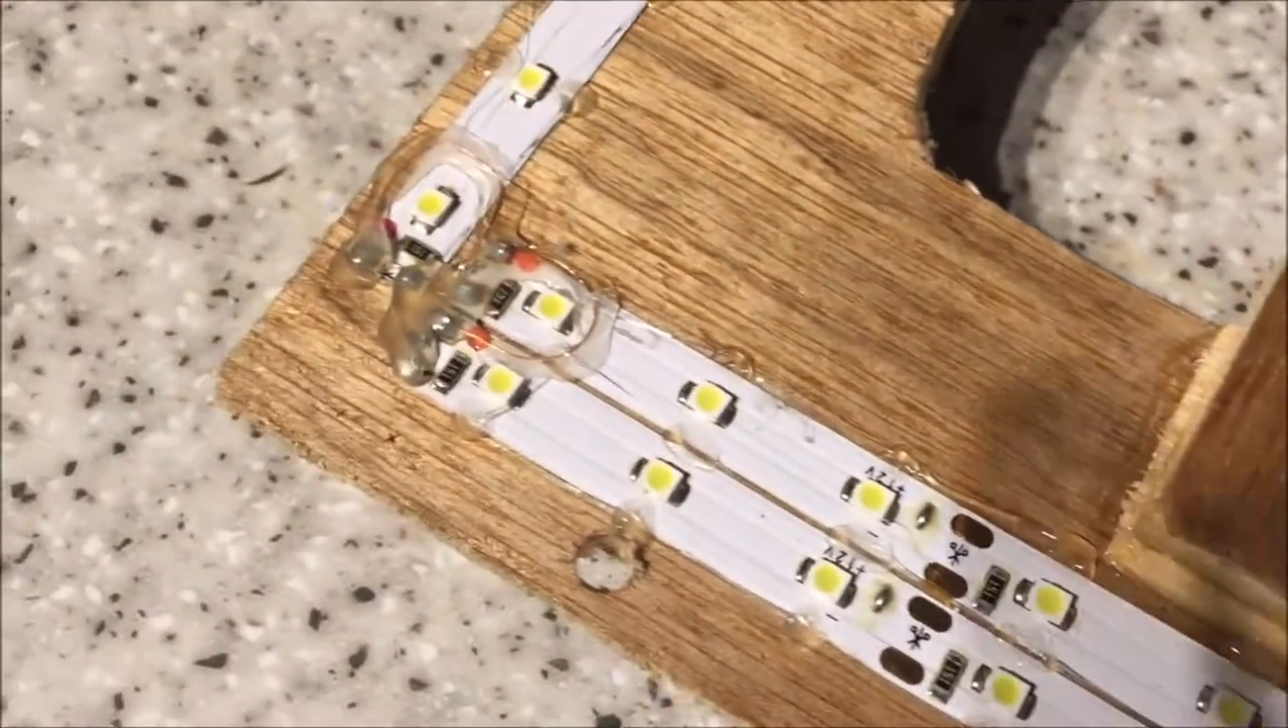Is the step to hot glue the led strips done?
Yes.